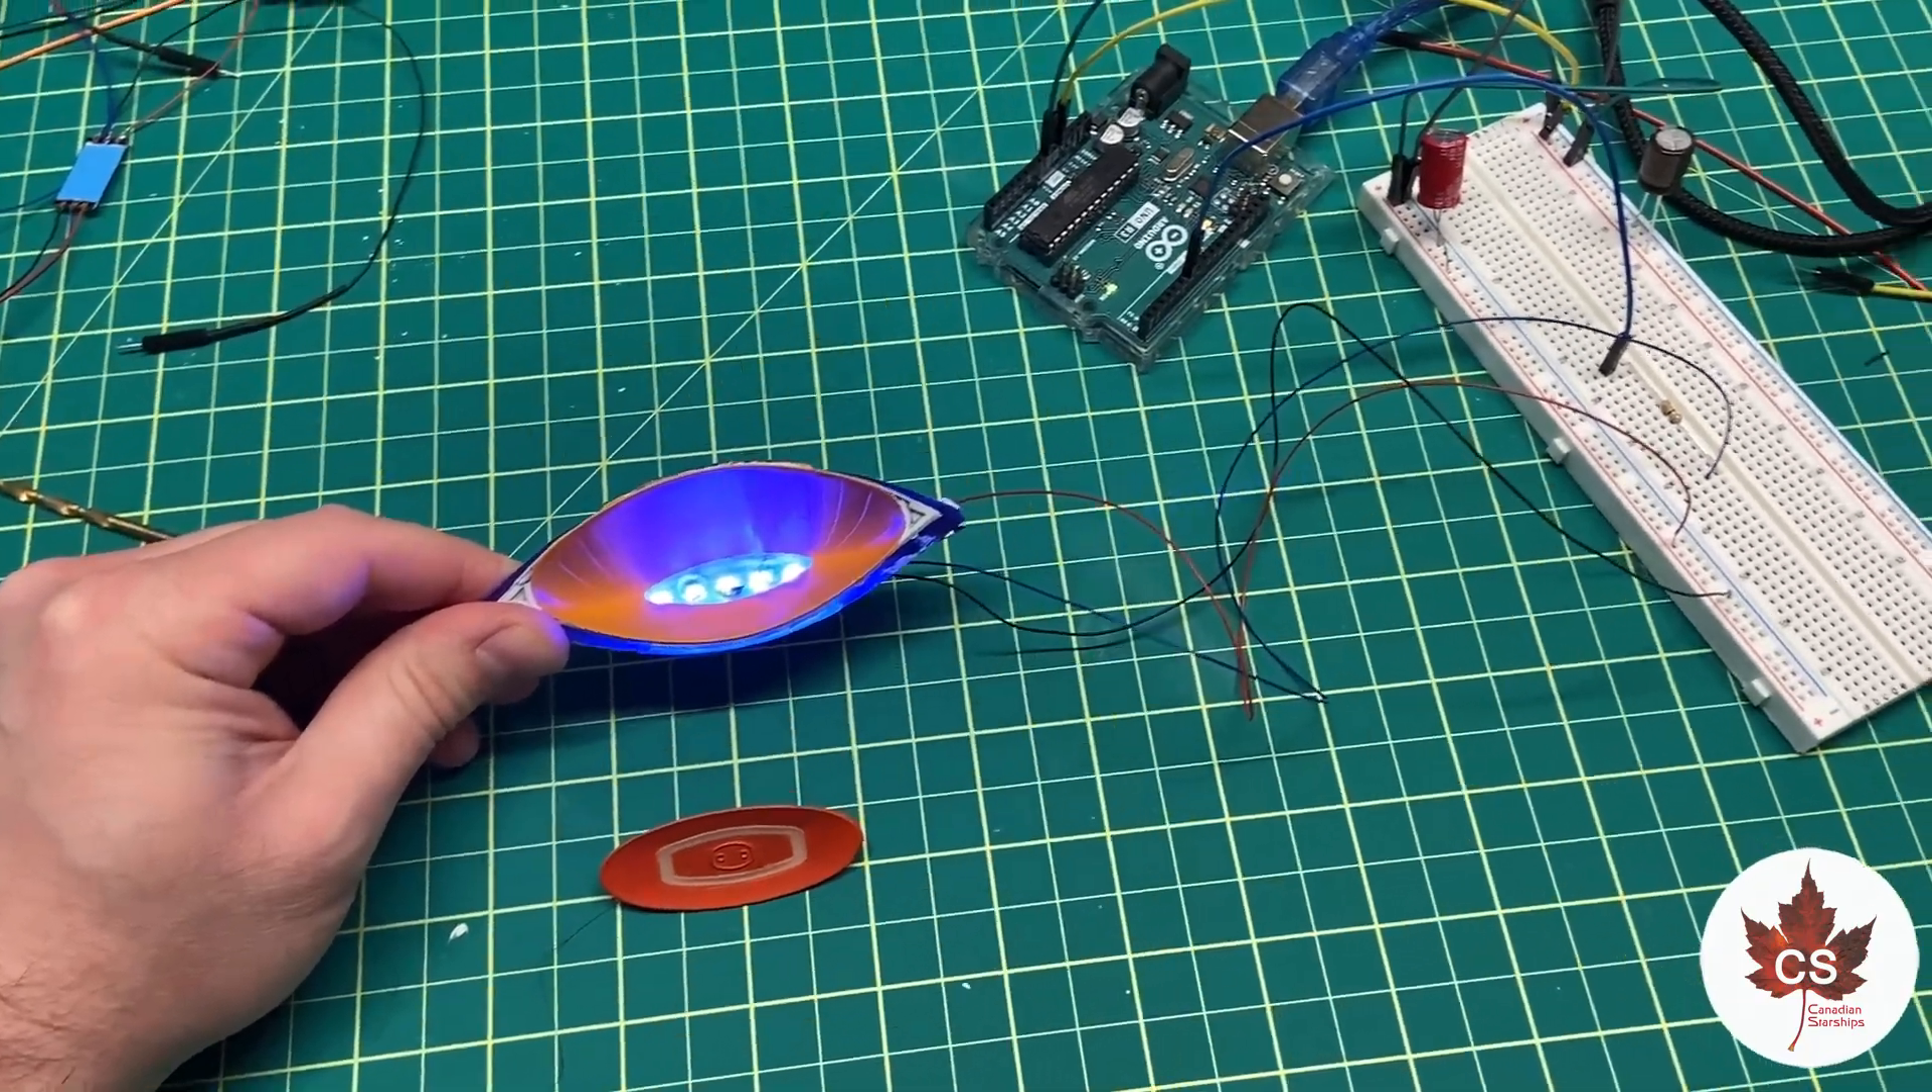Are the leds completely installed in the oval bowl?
Yes.